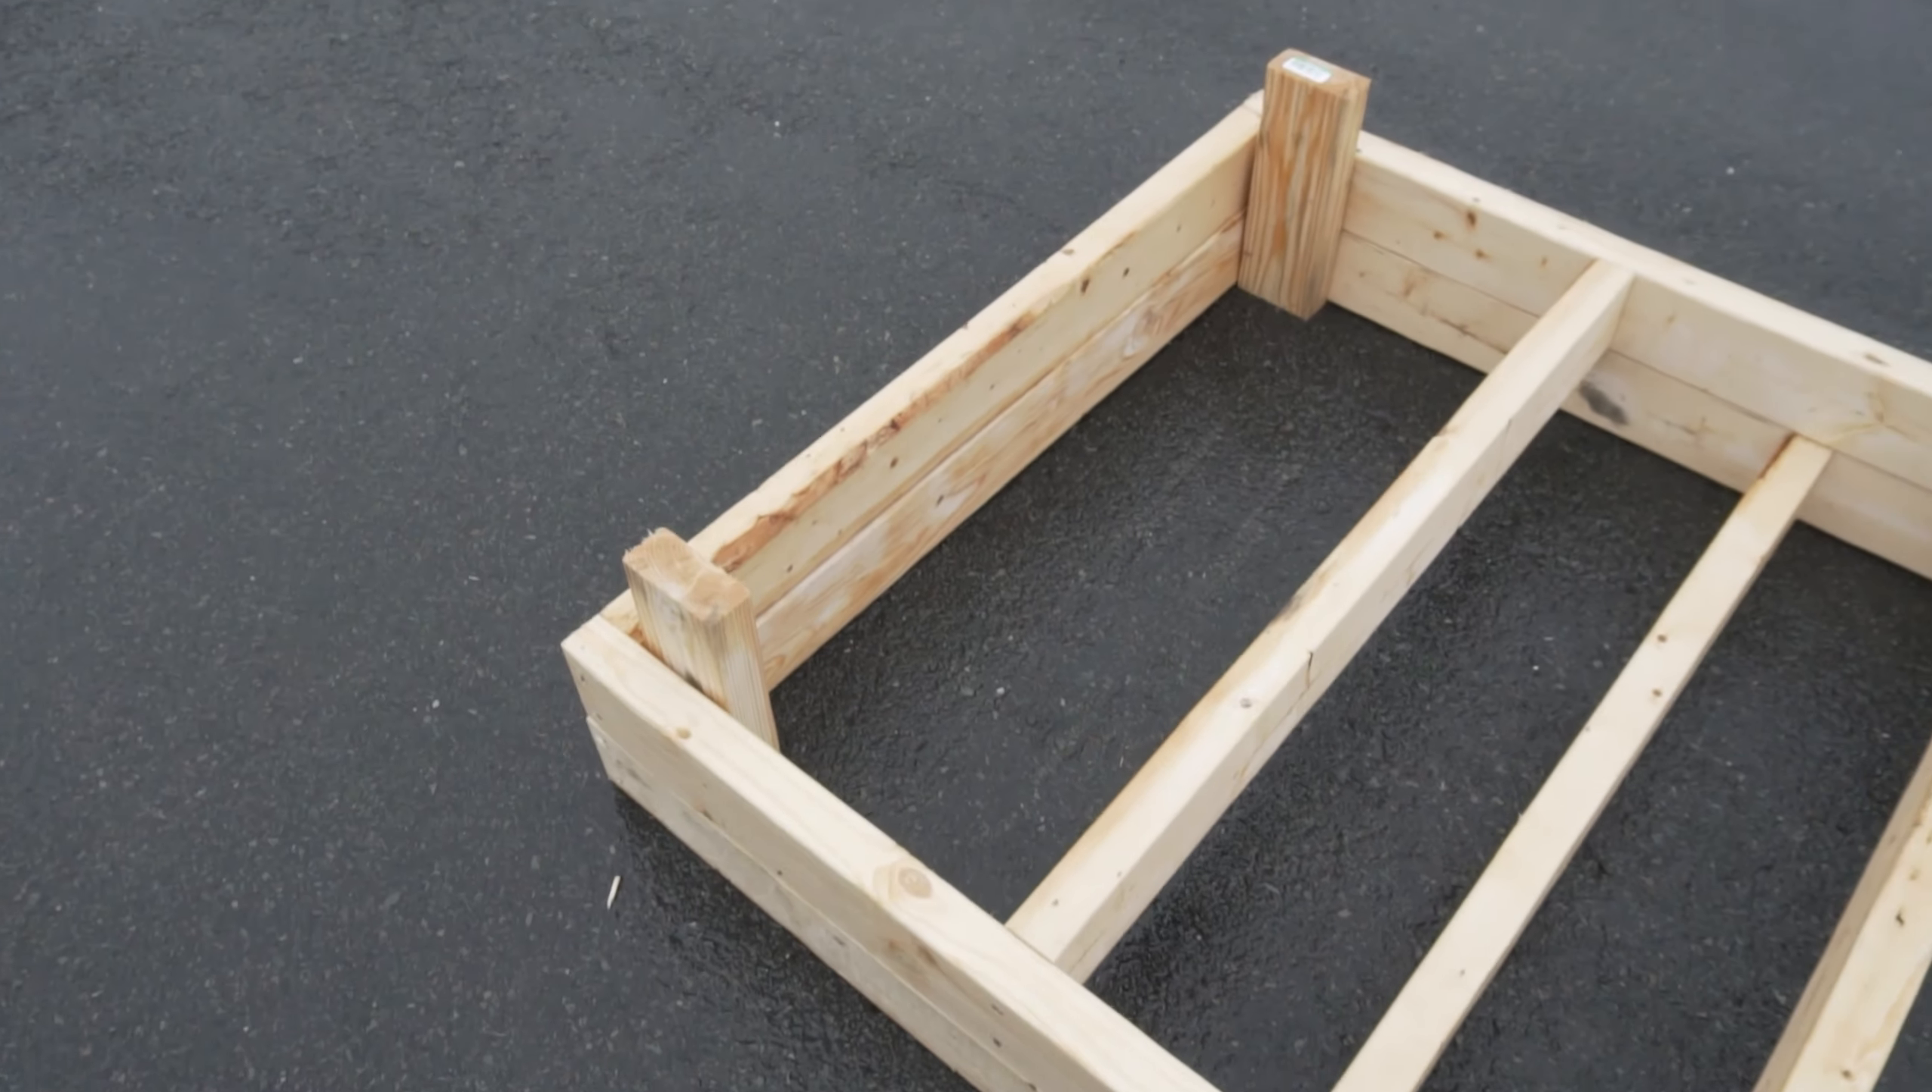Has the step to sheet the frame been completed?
No.